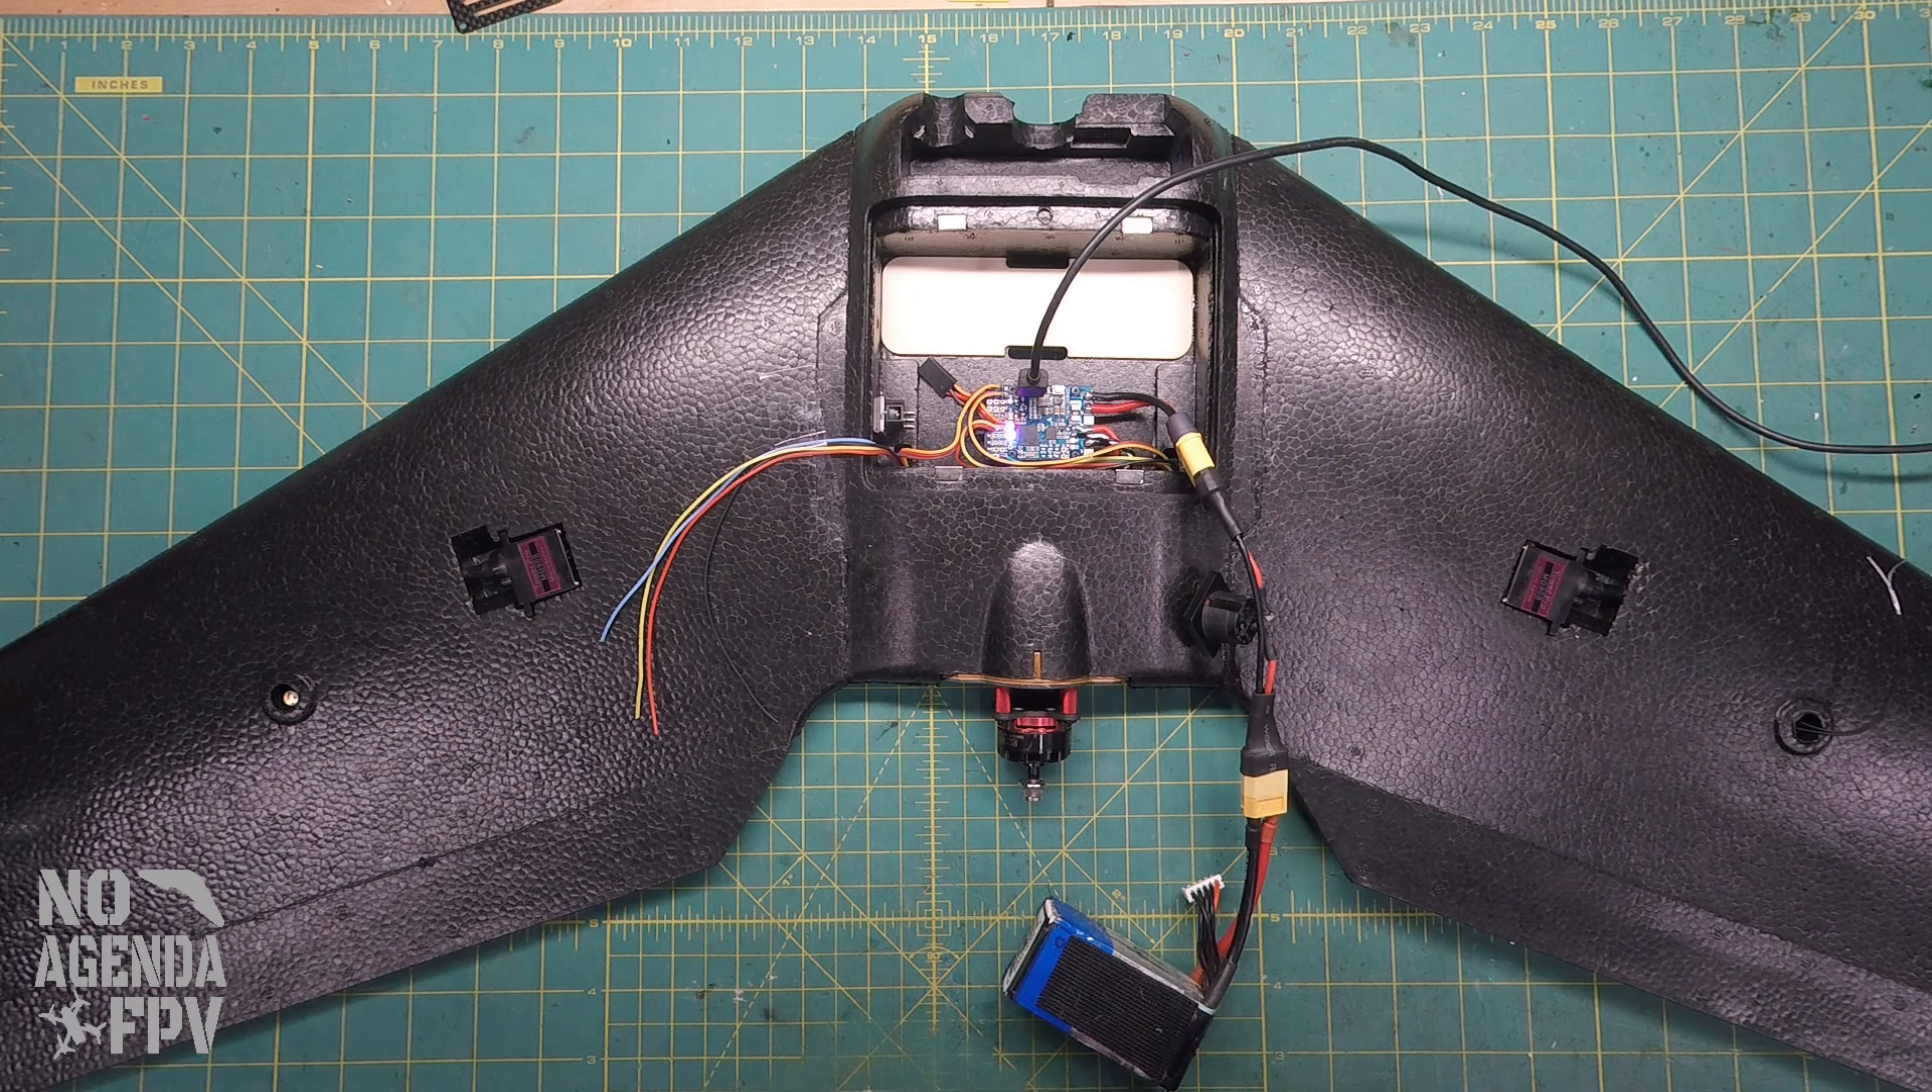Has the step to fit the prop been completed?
No.